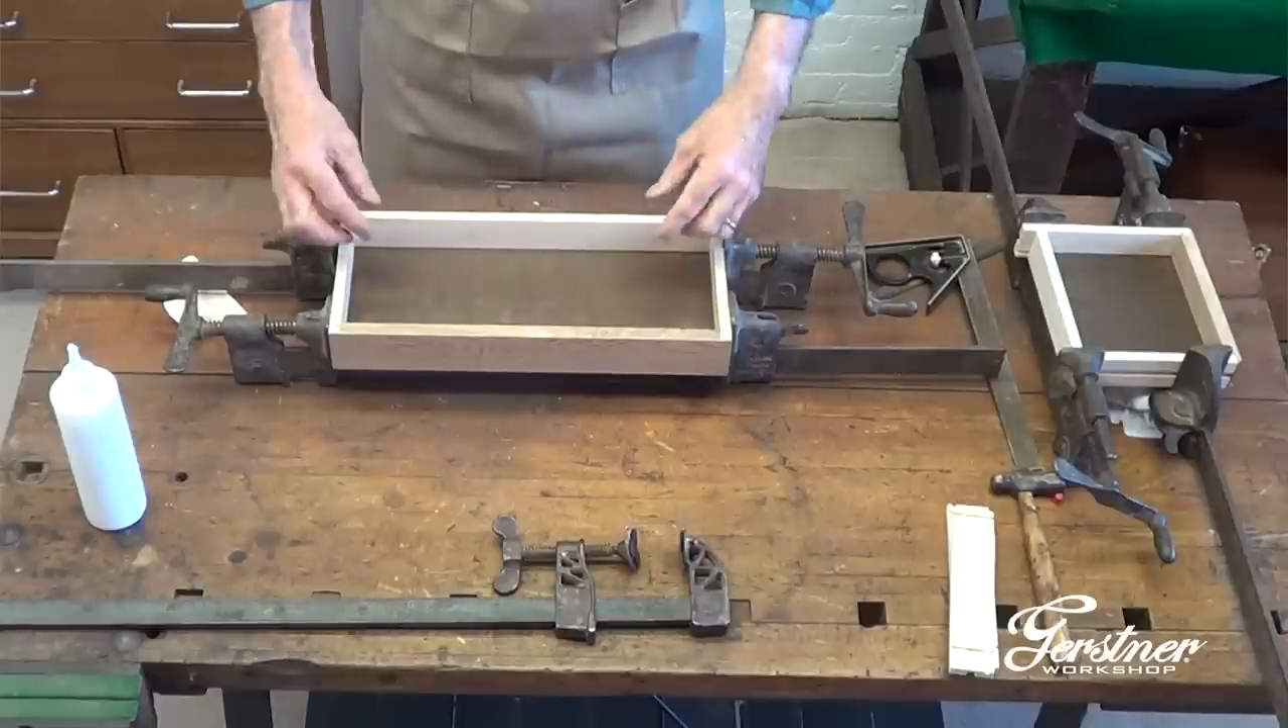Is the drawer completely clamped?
Yes.